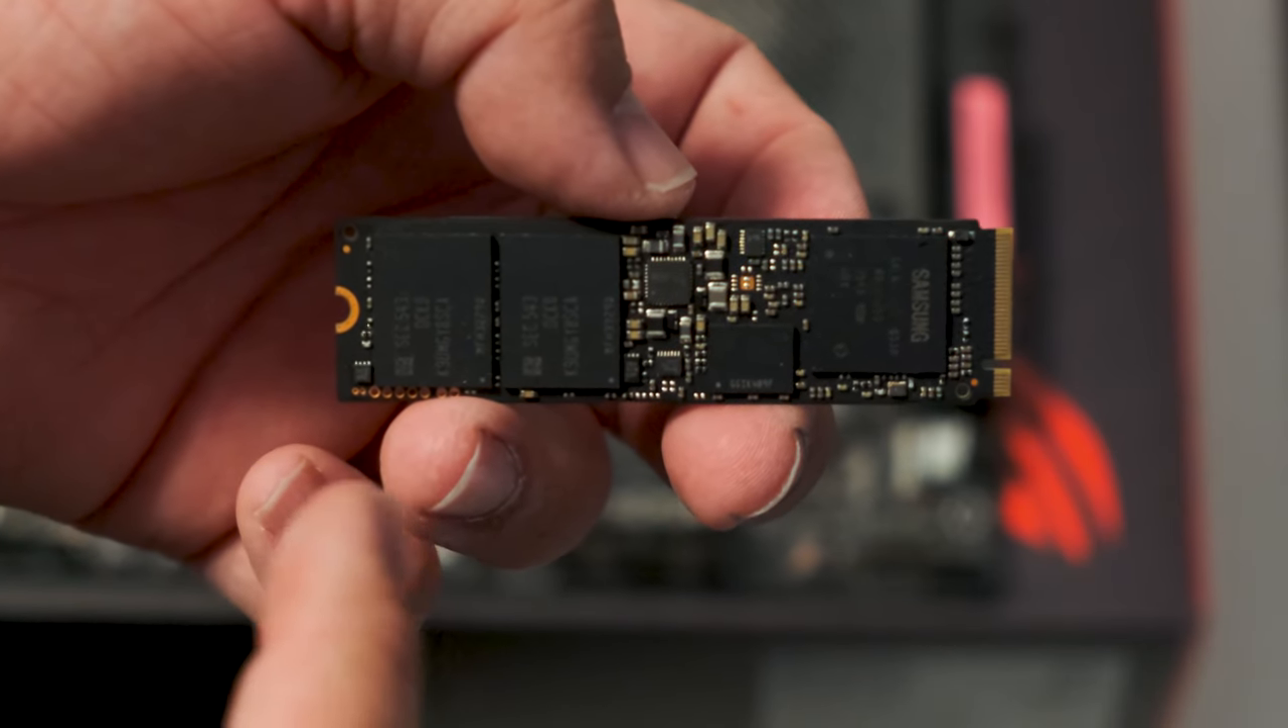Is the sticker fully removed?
Yes.